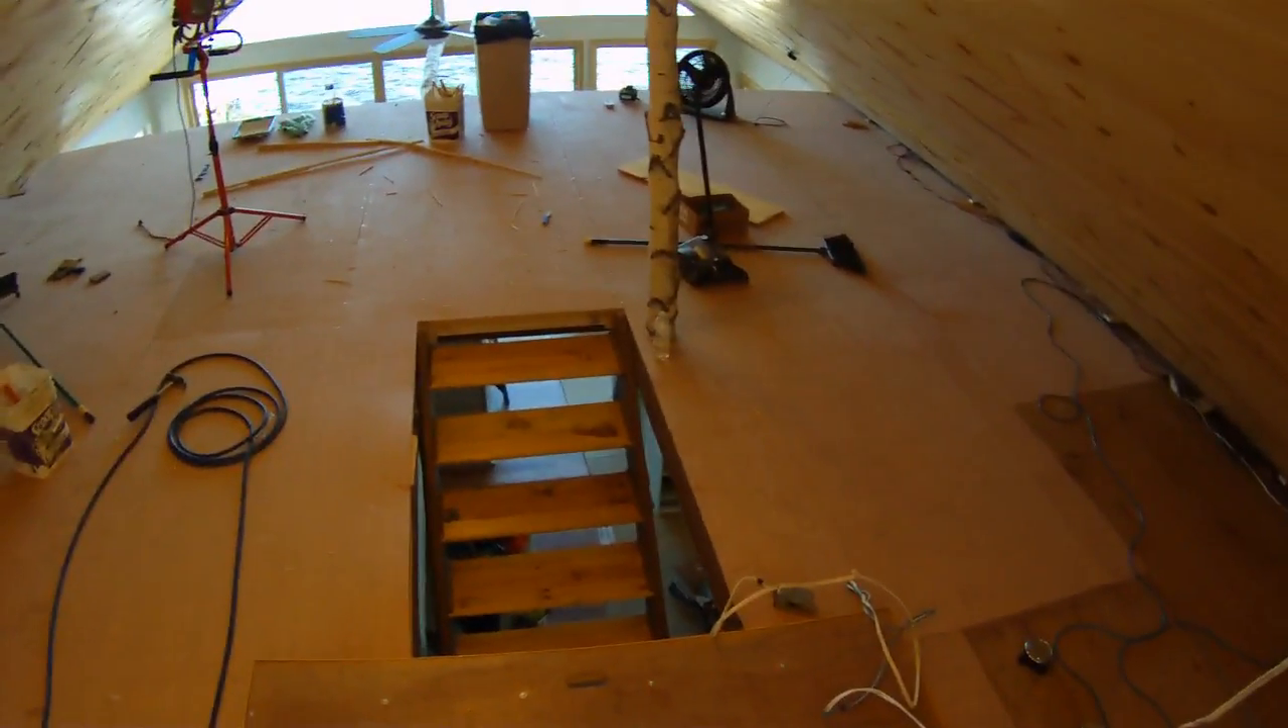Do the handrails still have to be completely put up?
Yes.